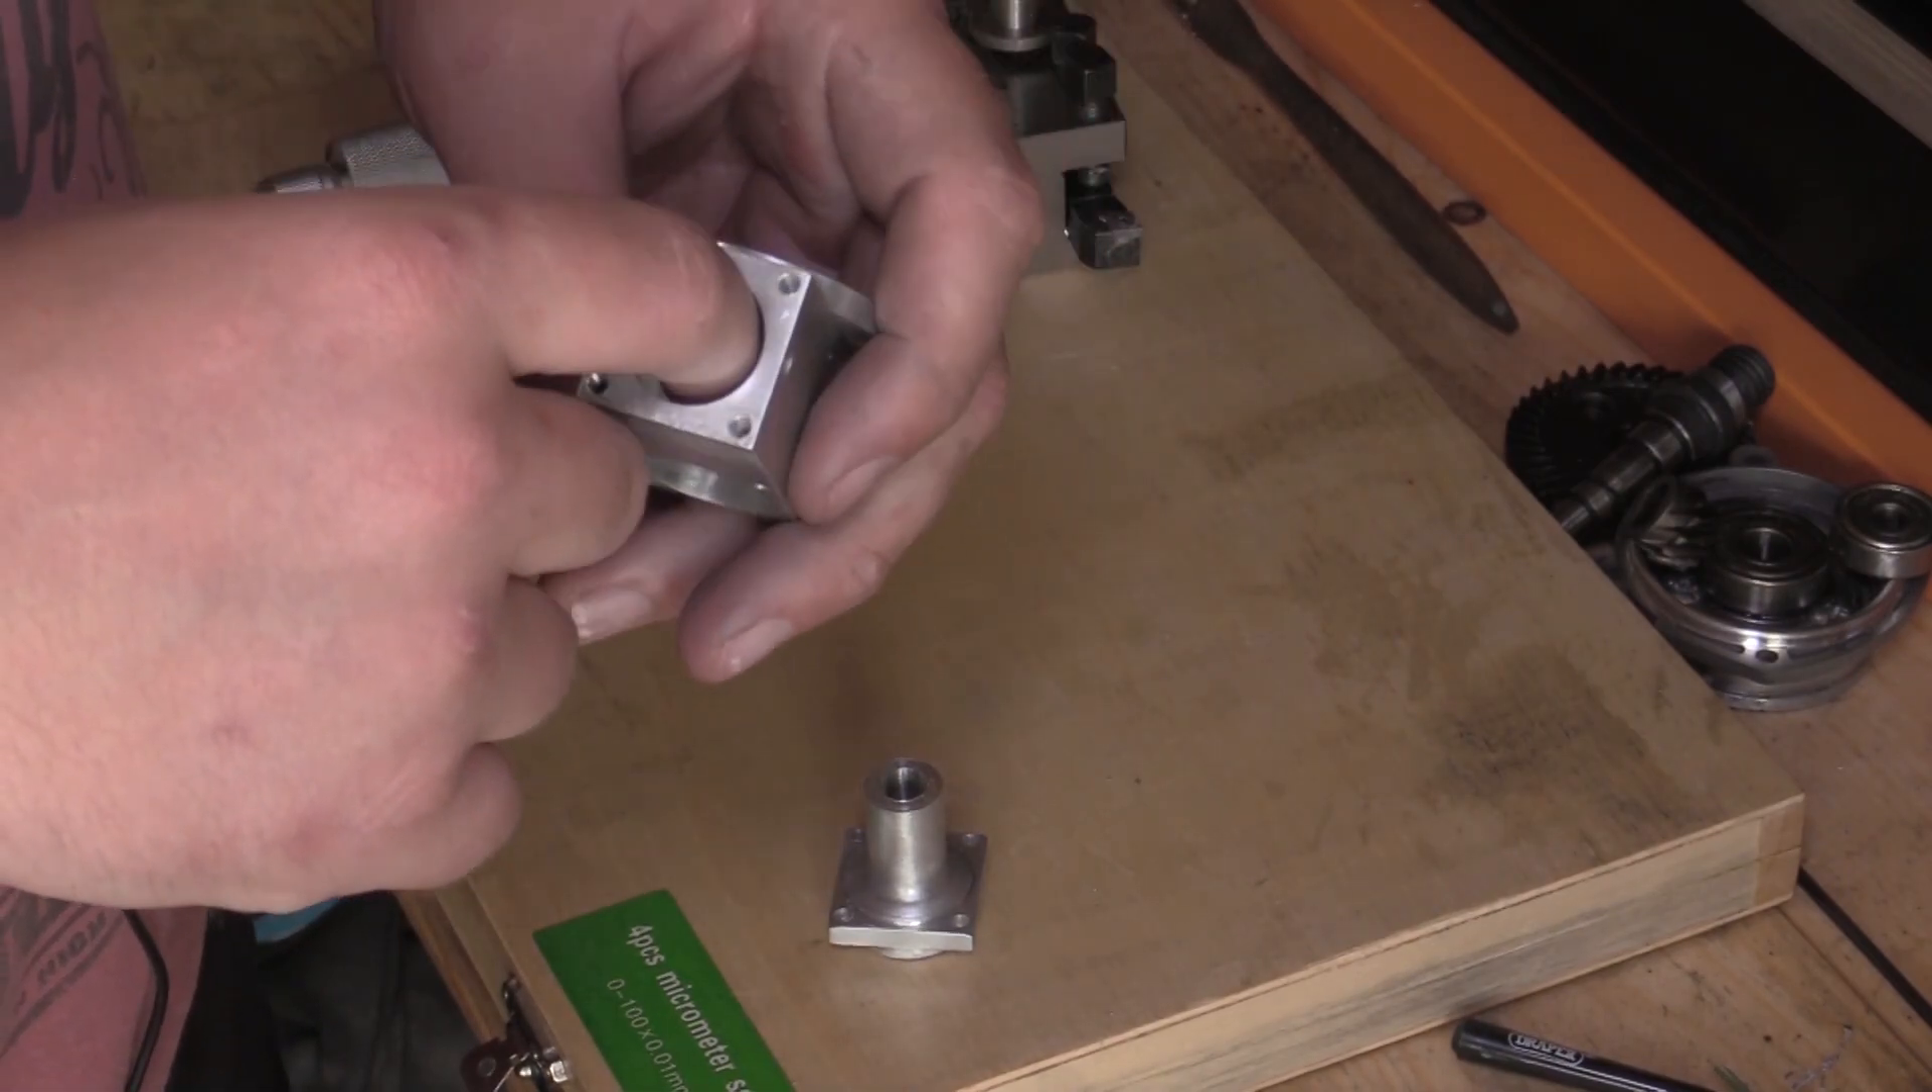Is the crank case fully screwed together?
No.